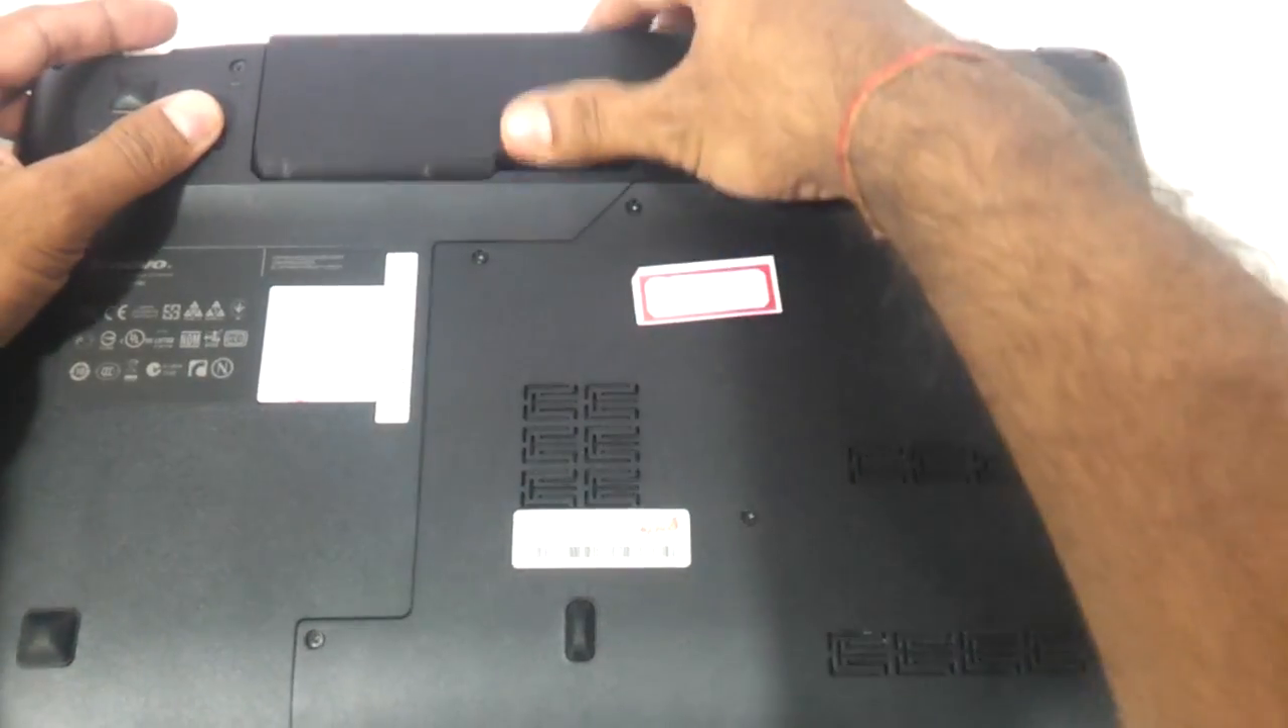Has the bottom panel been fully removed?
No.